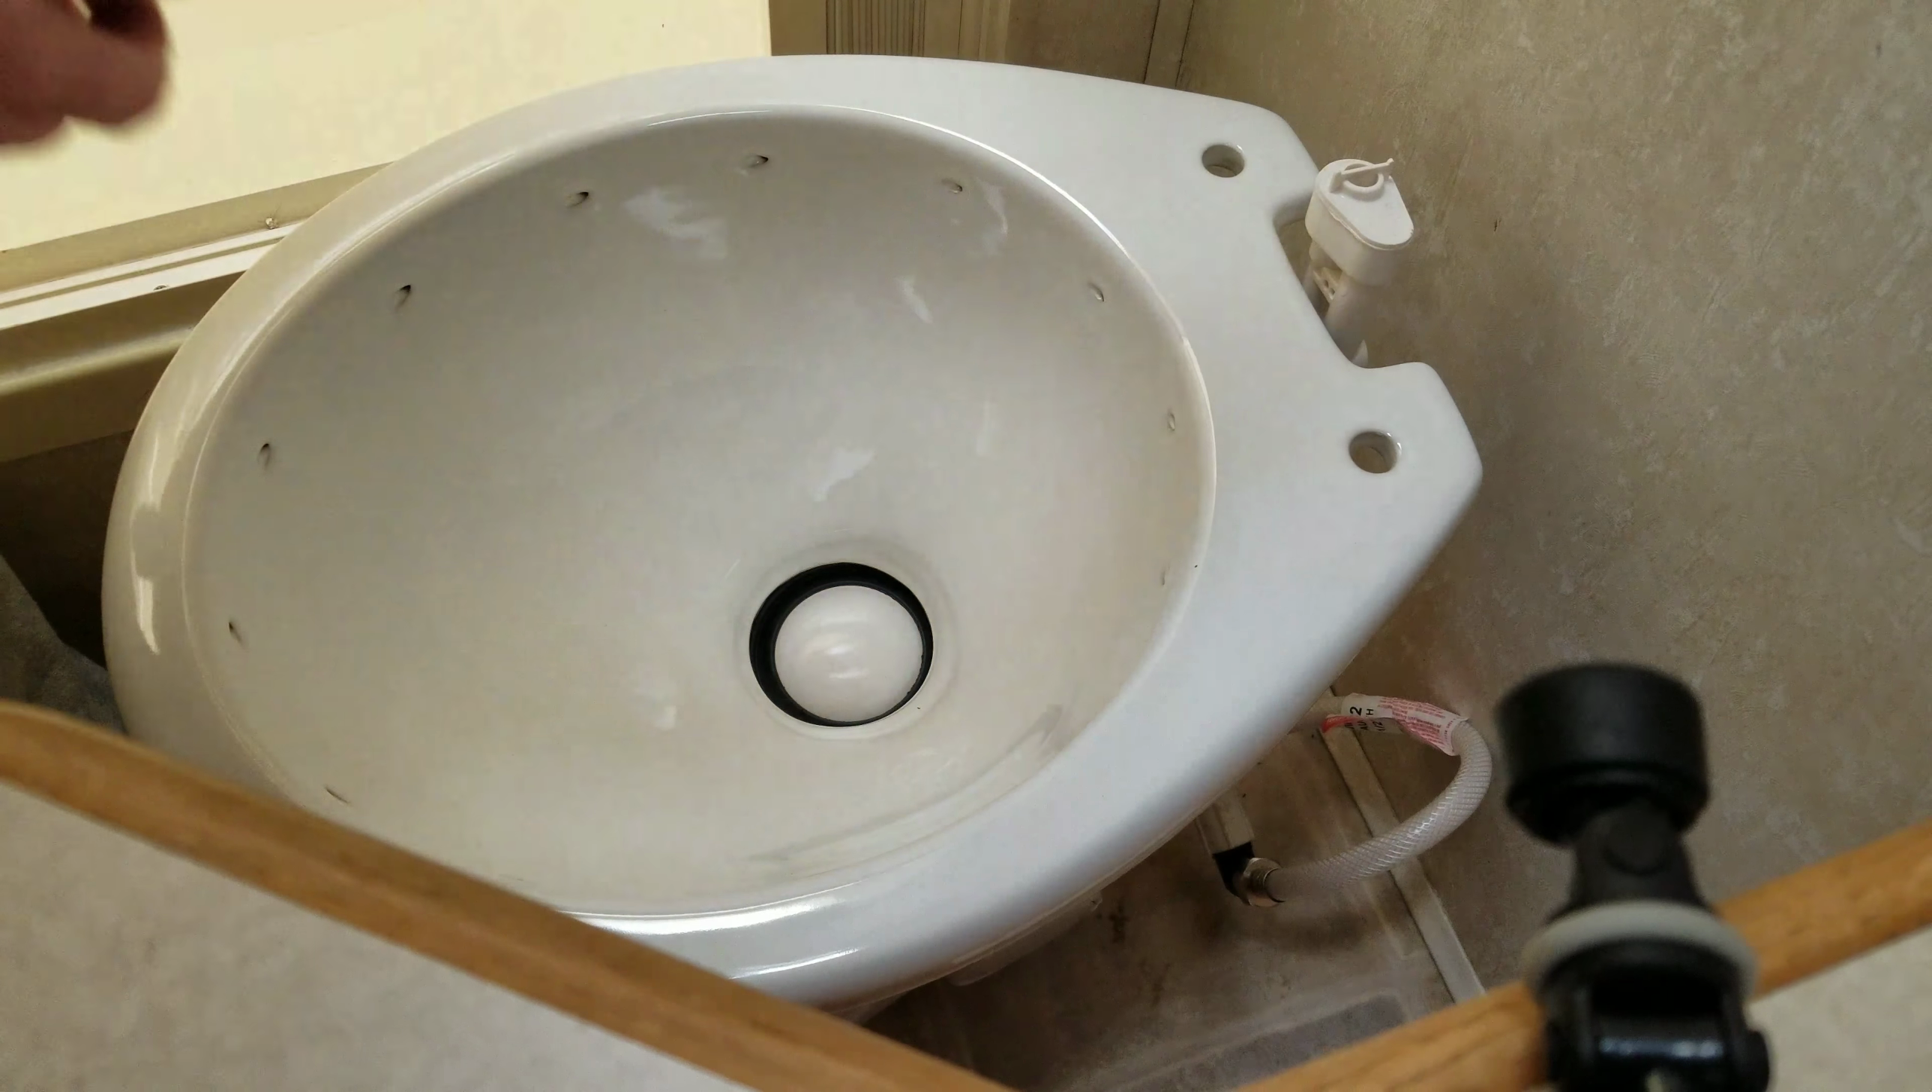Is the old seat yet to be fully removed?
No.